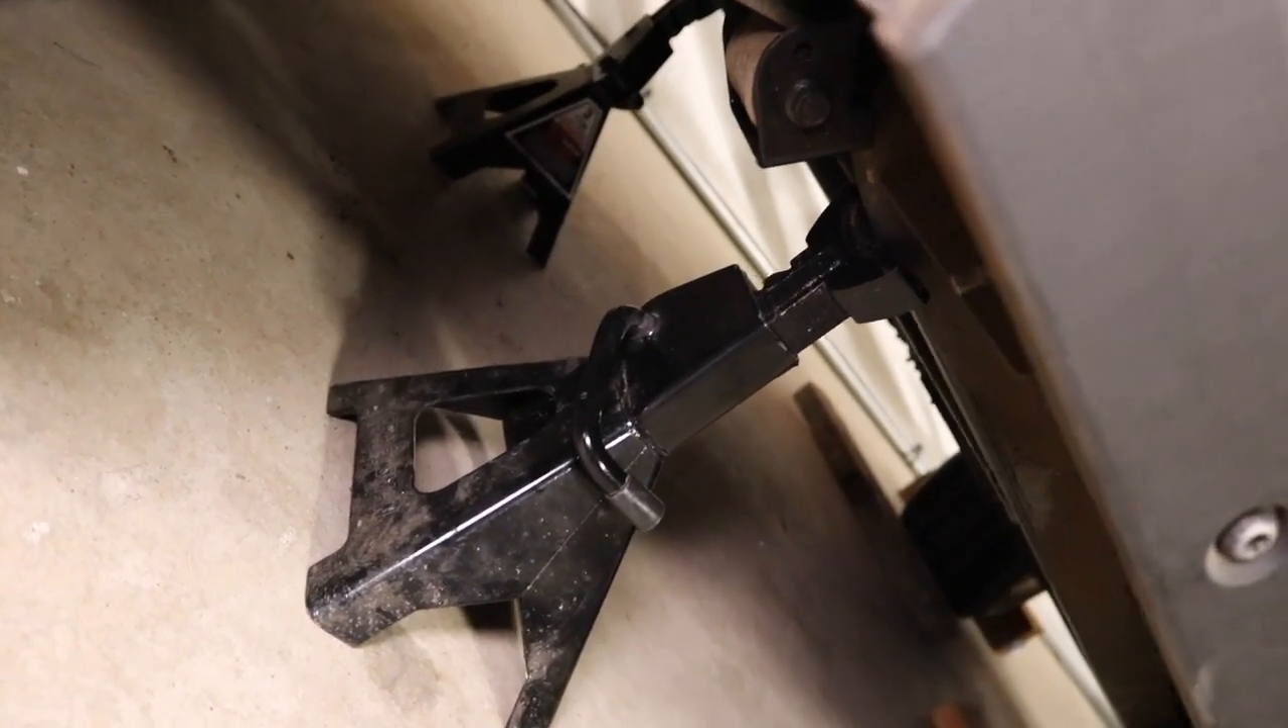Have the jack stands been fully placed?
Yes.